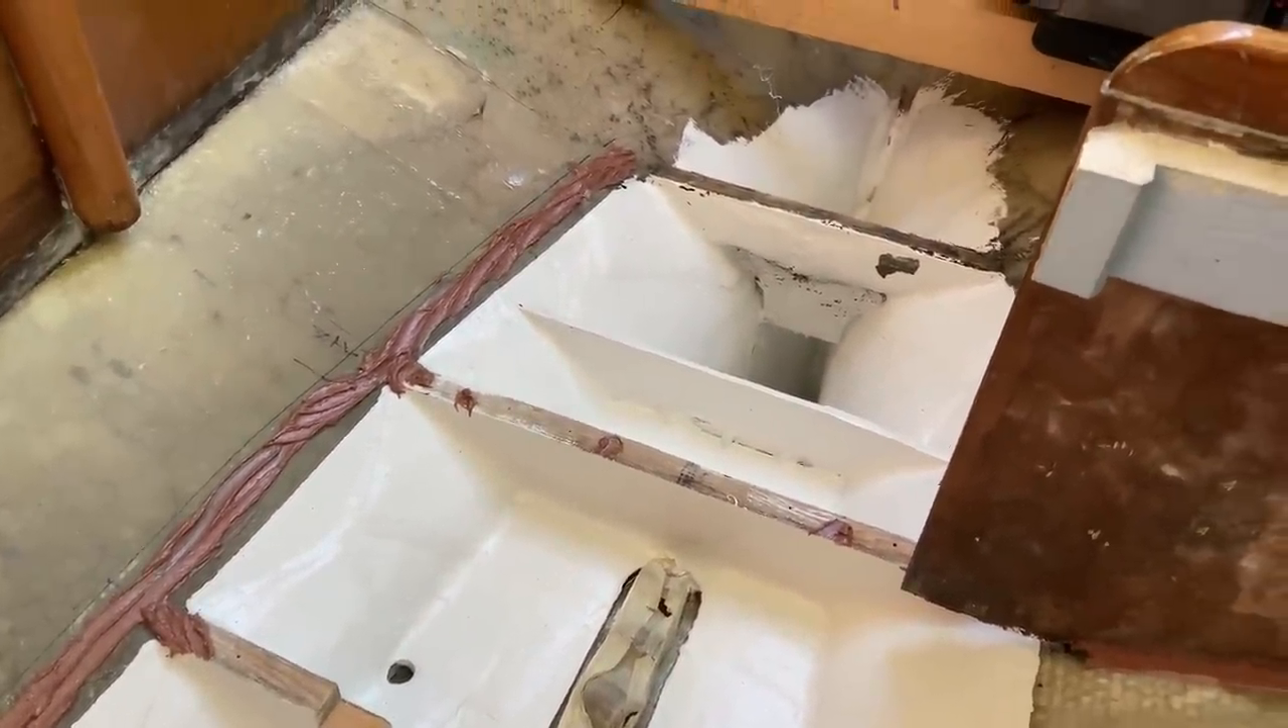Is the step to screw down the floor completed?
No.